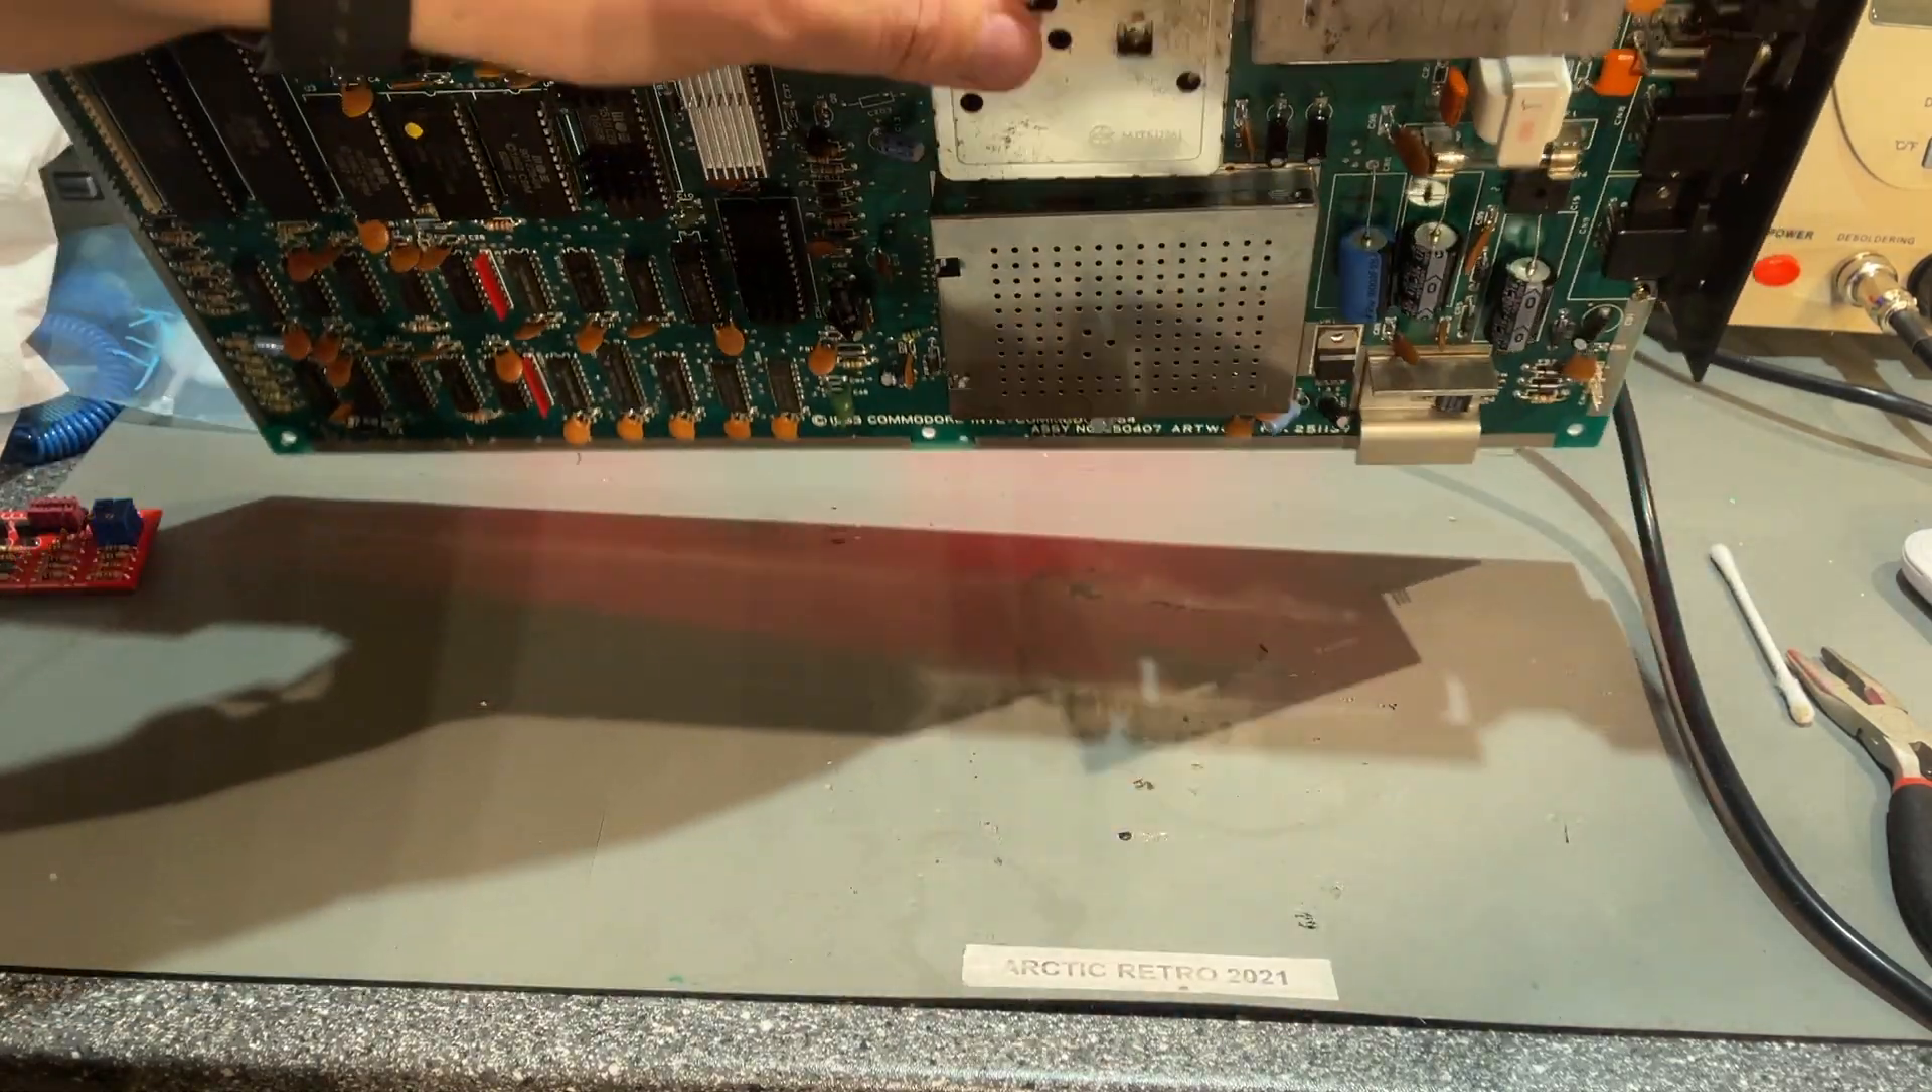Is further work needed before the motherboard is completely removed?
No.